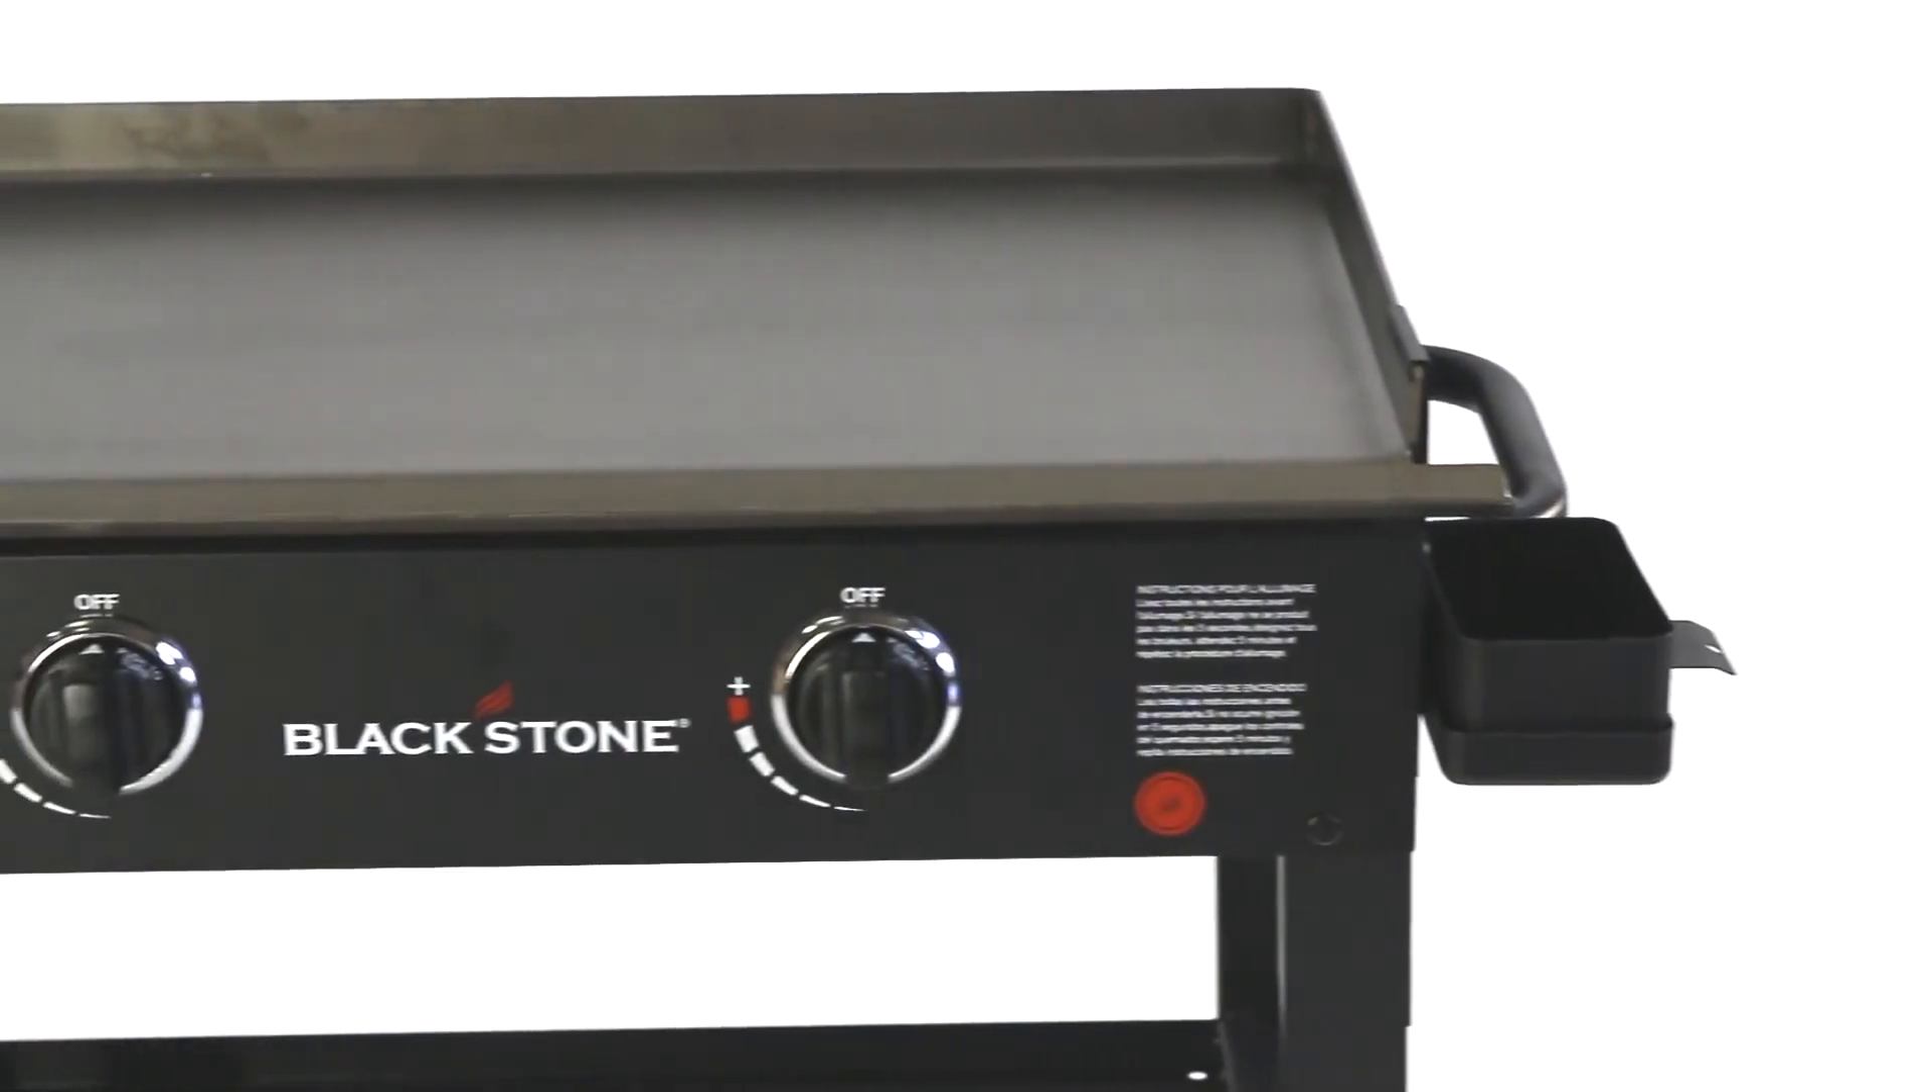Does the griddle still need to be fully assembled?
No.